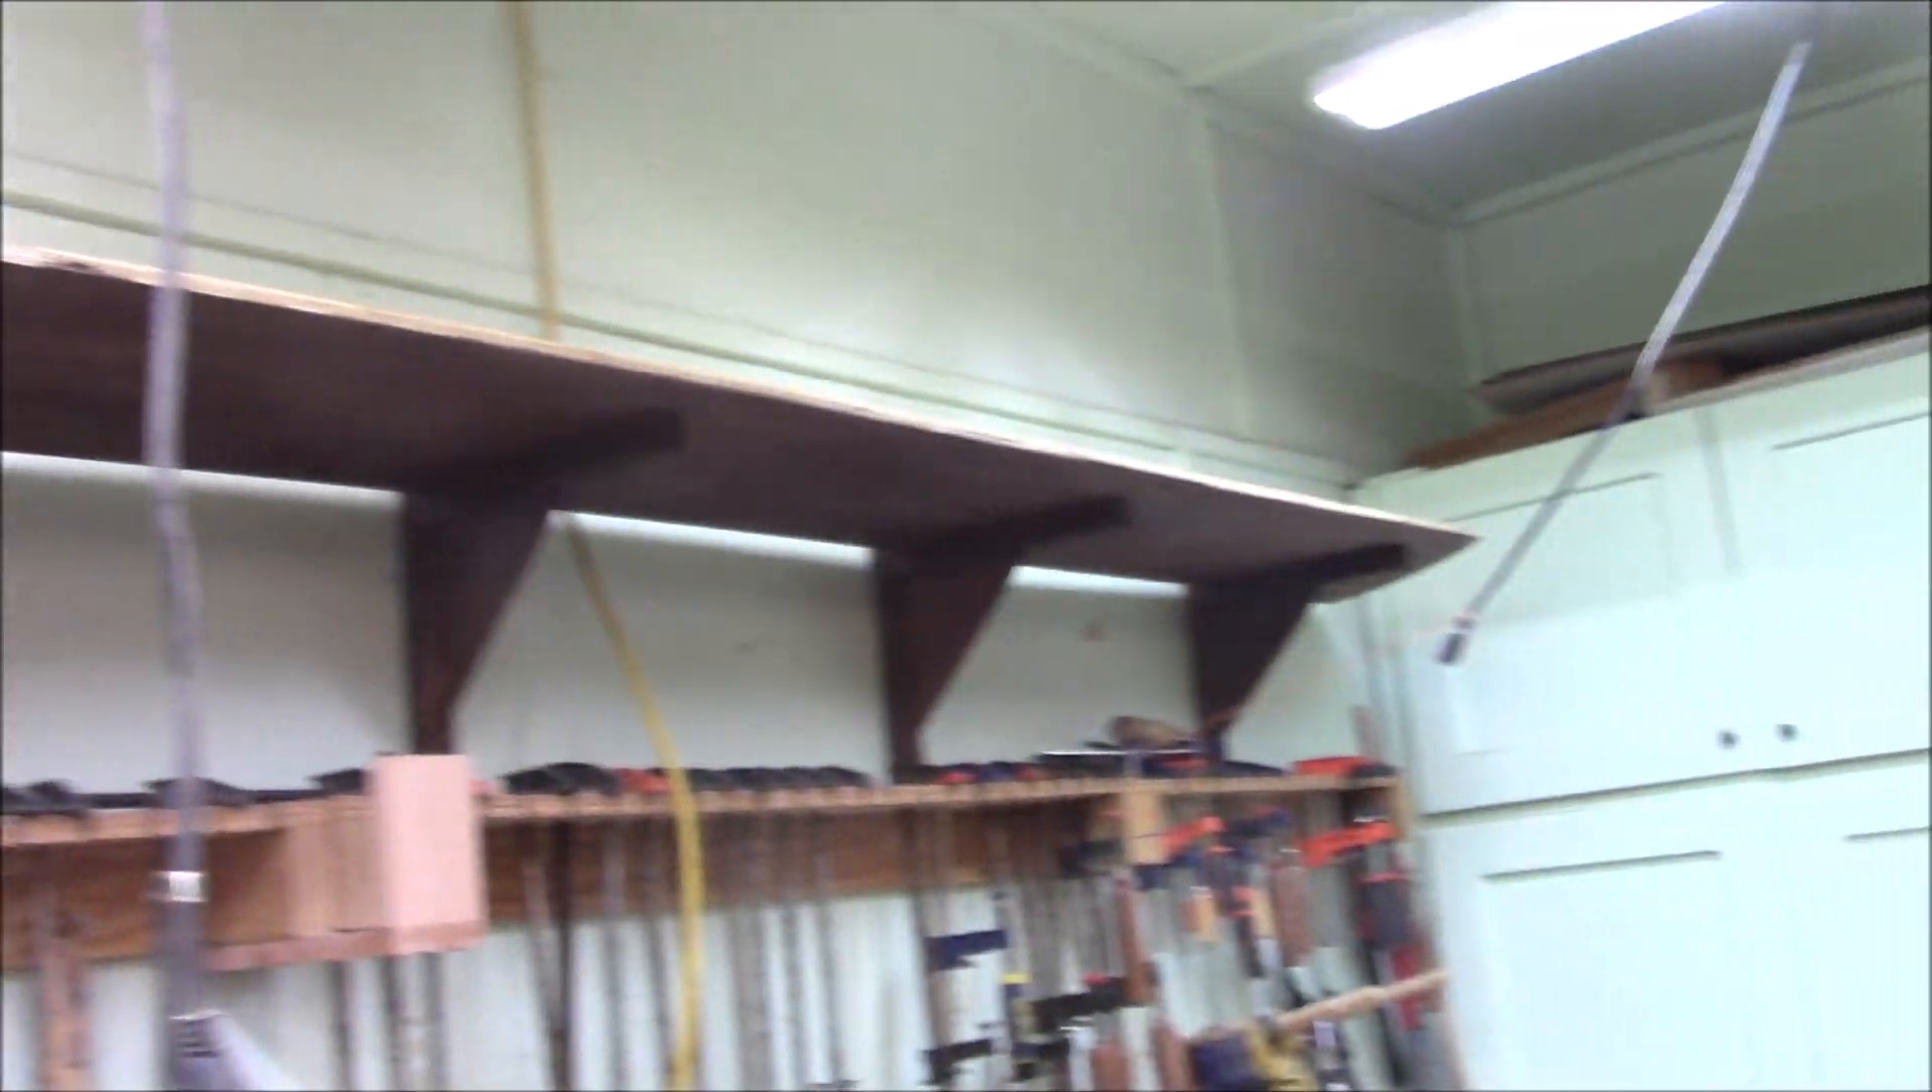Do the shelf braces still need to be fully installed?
No.